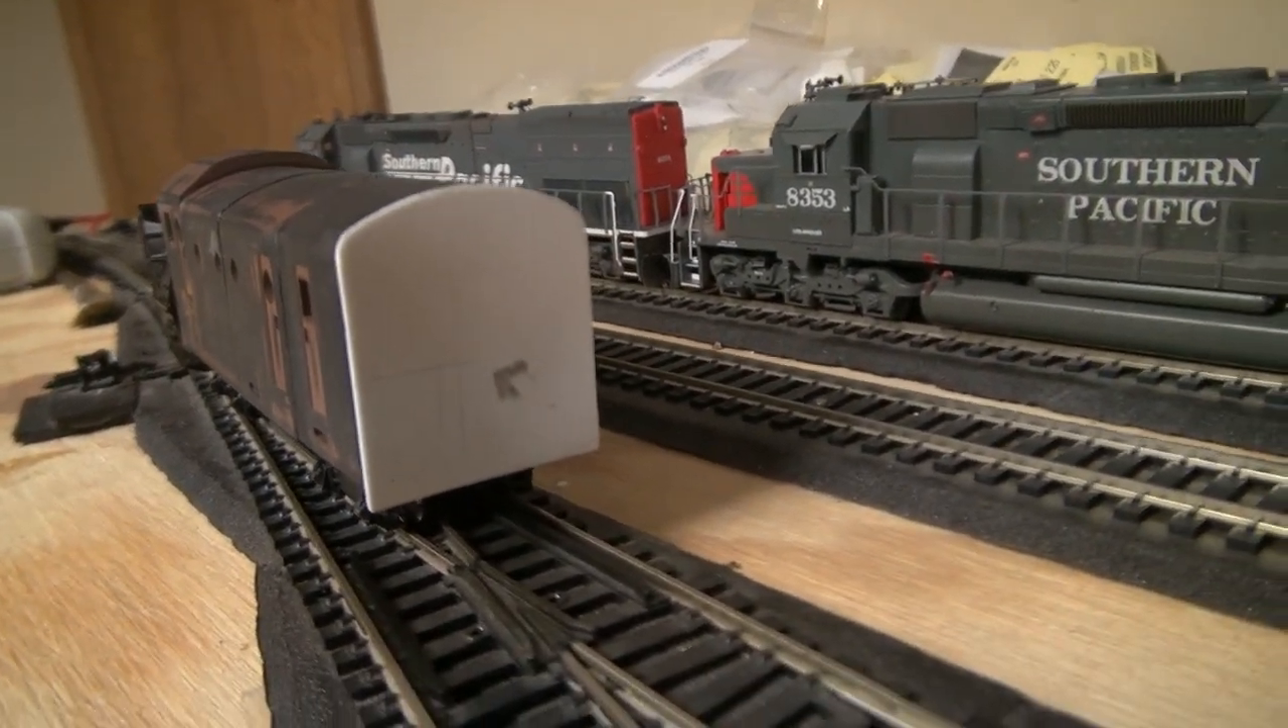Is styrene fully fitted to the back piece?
Yes.